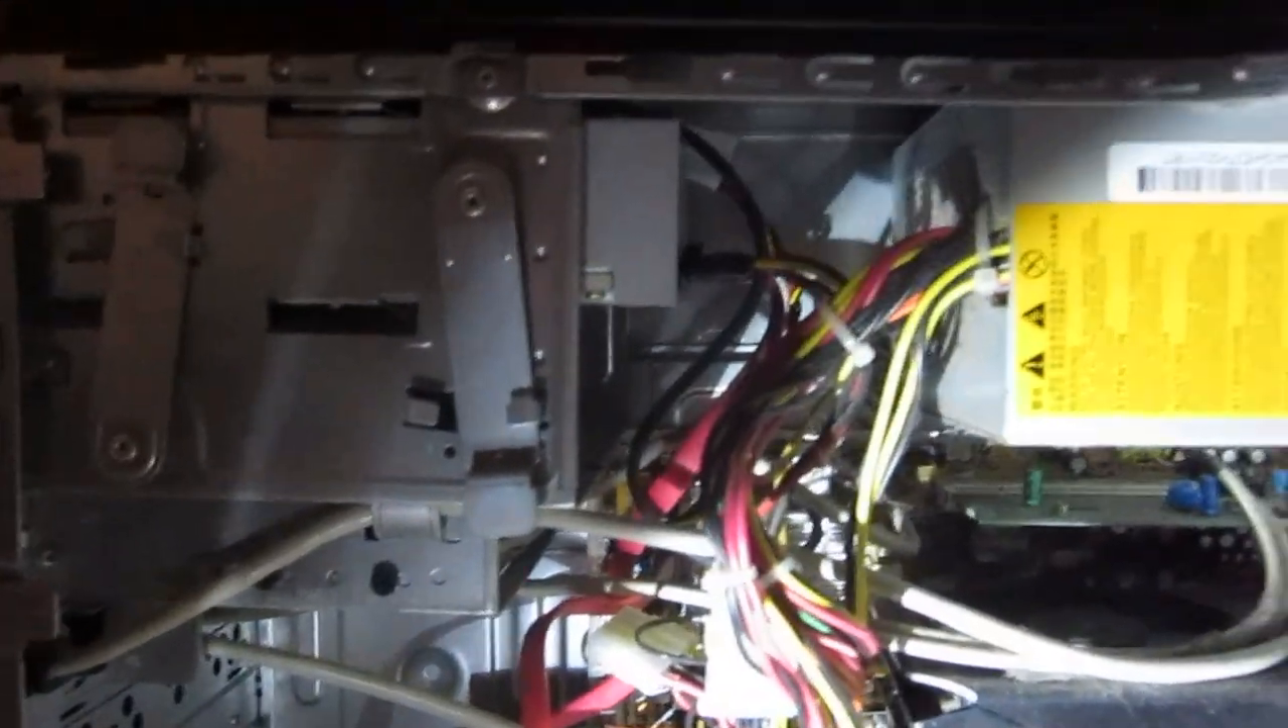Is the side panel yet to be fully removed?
No.